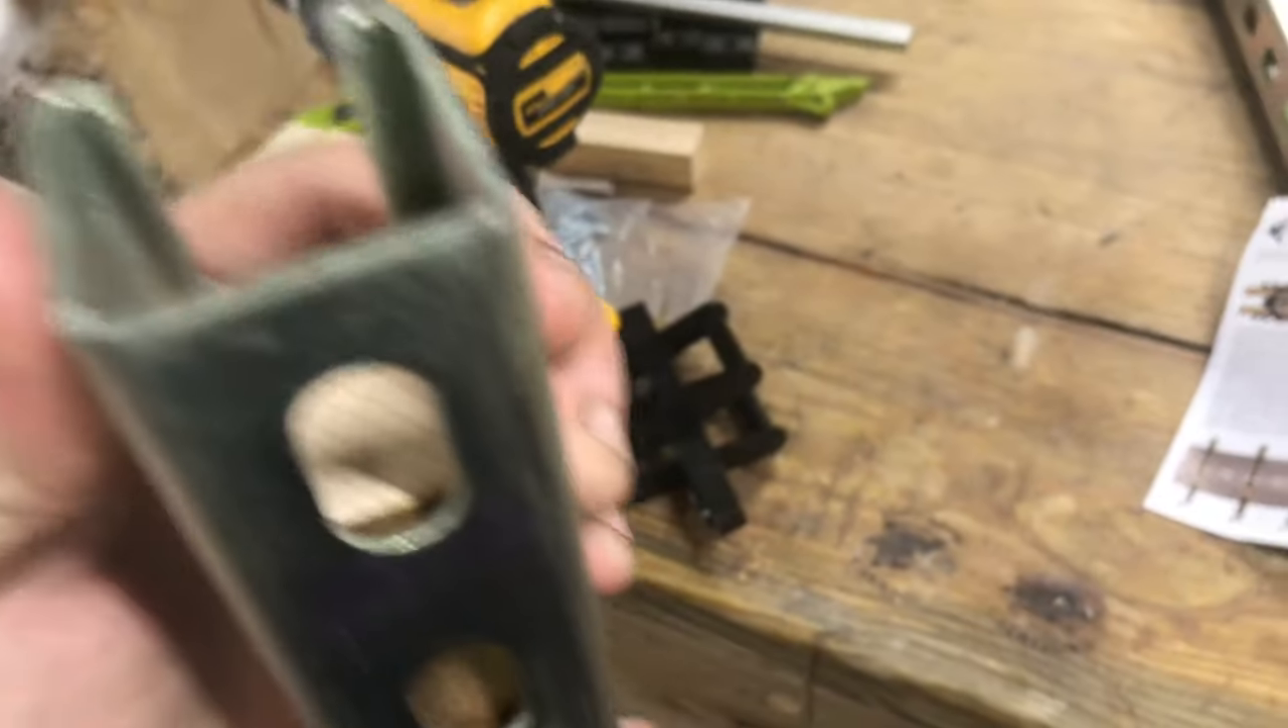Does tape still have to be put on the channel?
Yes.